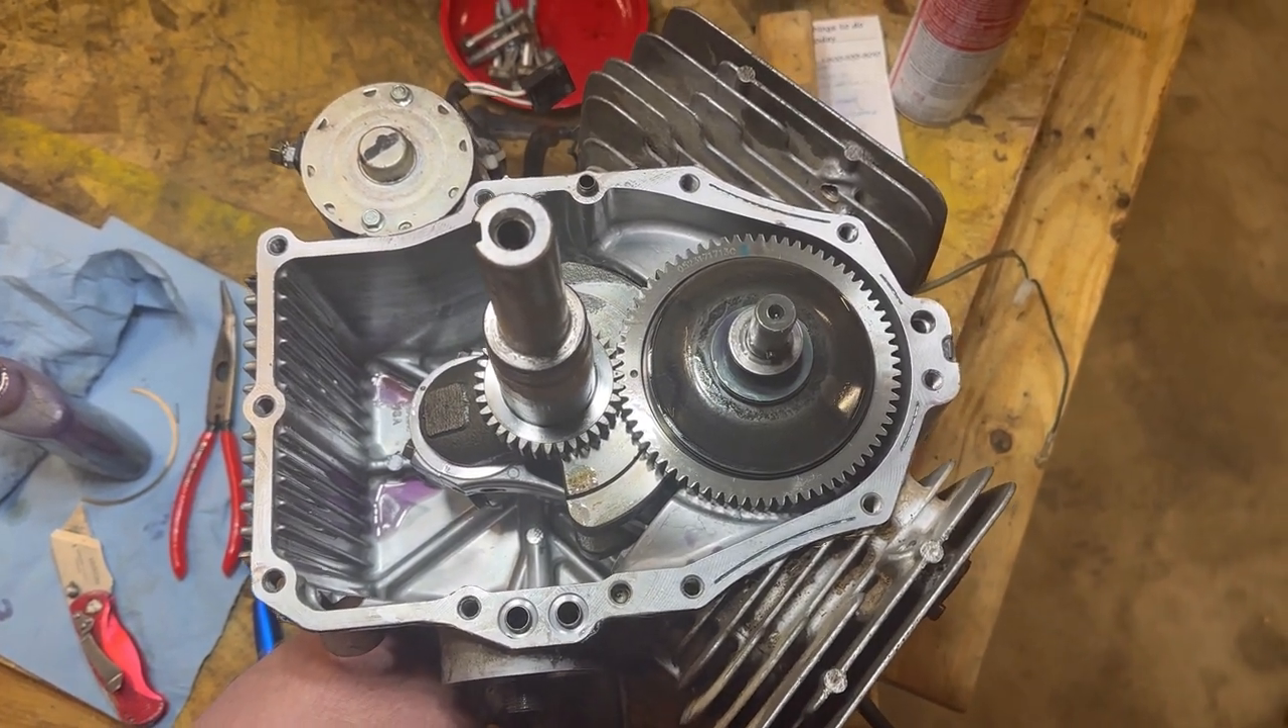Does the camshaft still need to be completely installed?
No.